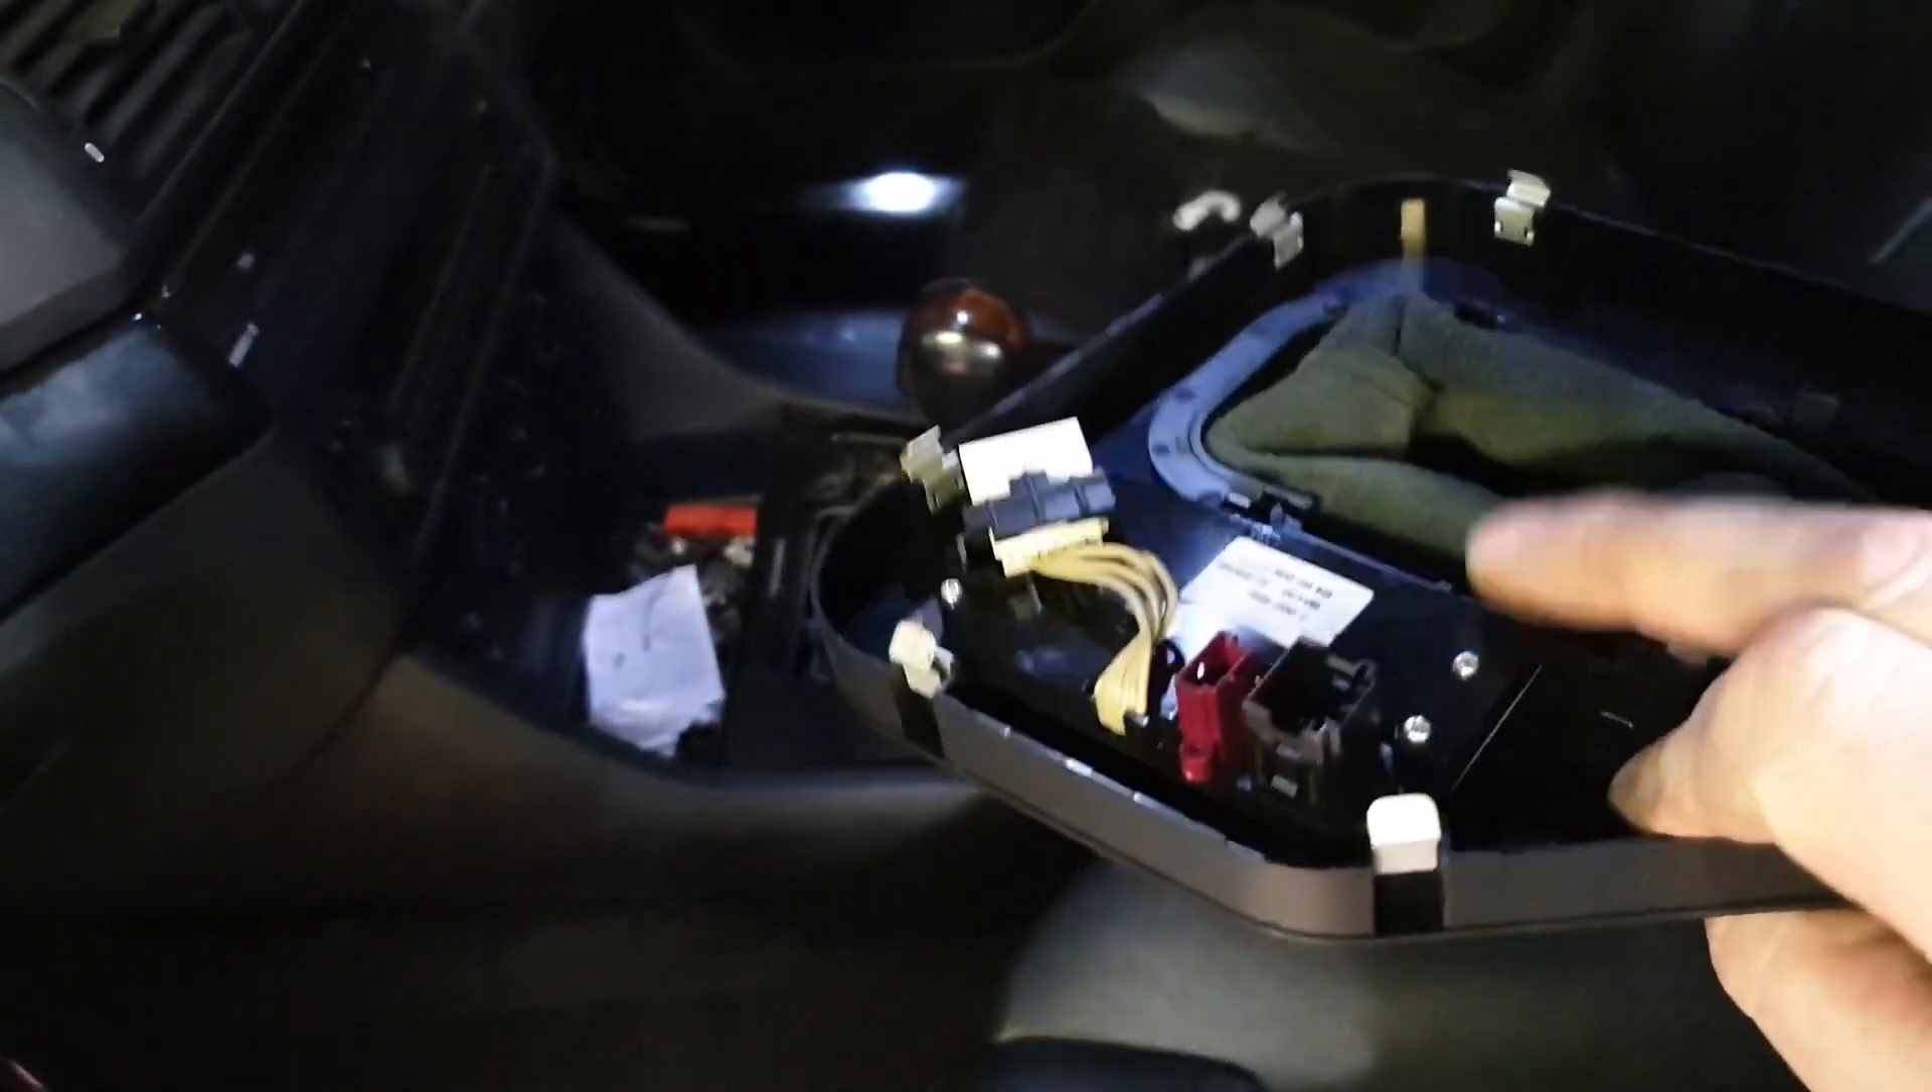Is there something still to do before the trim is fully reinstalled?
Yes.